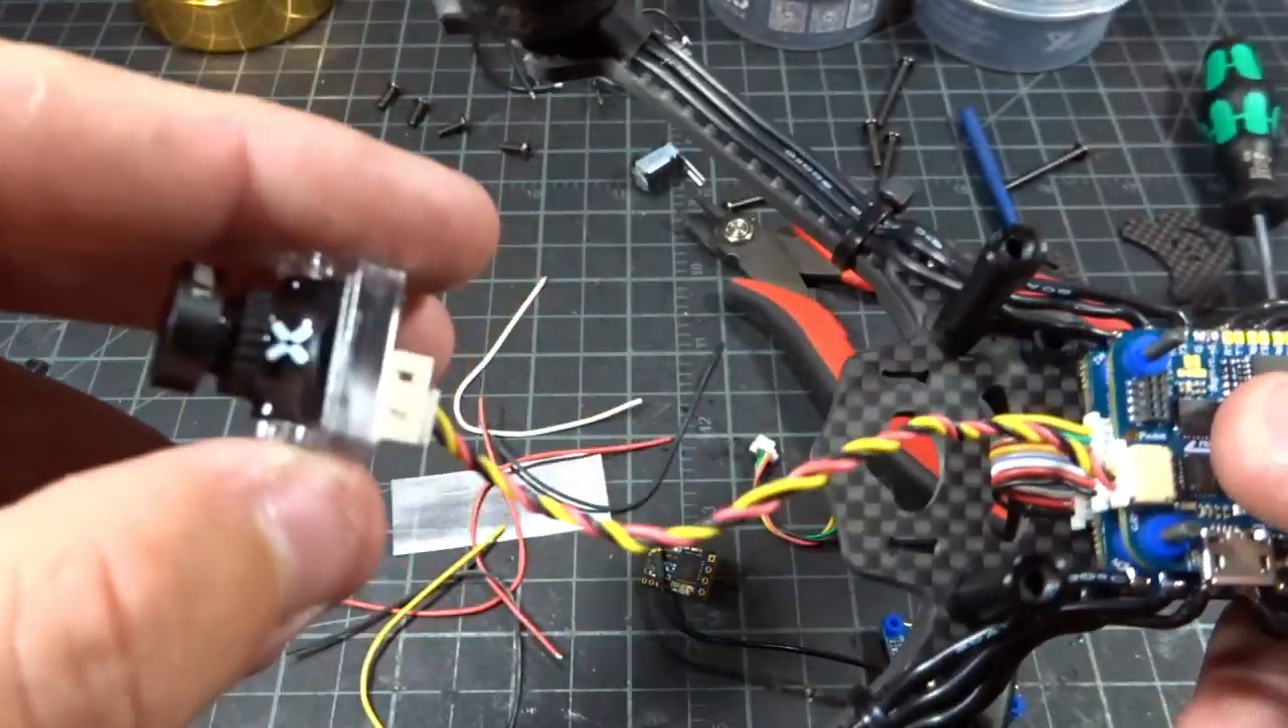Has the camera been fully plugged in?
Yes.